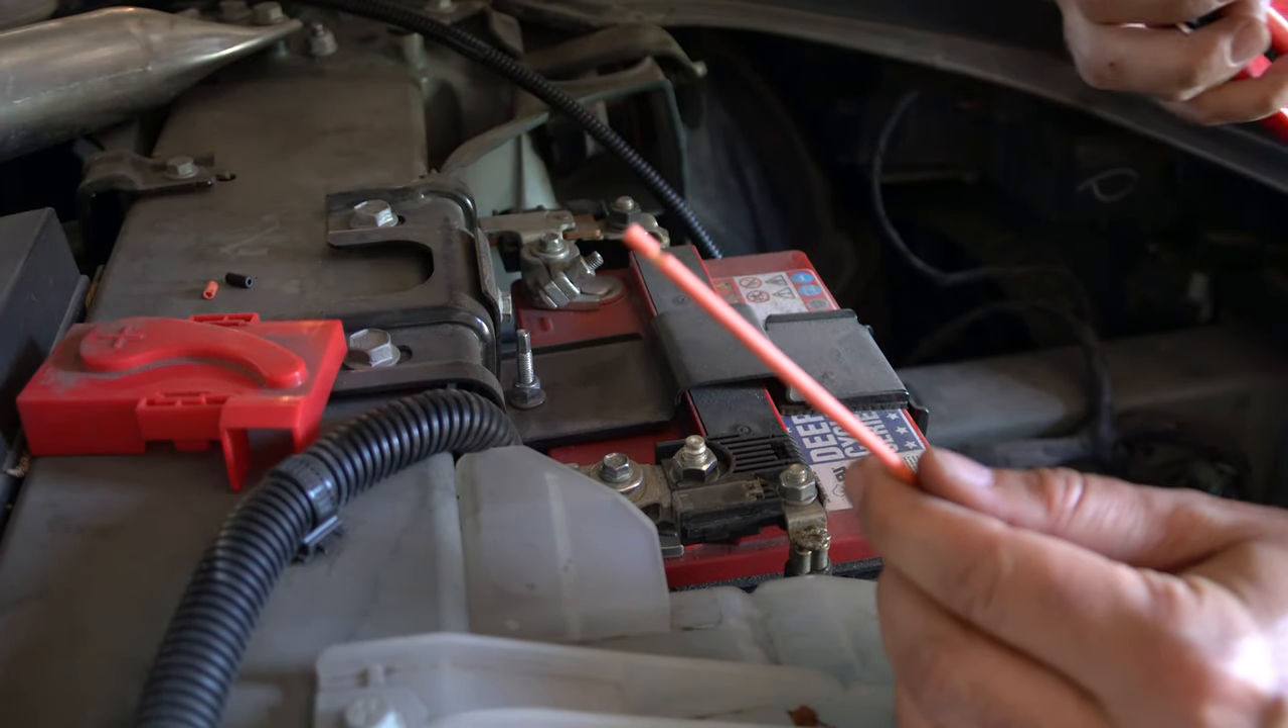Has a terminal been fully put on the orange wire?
No.